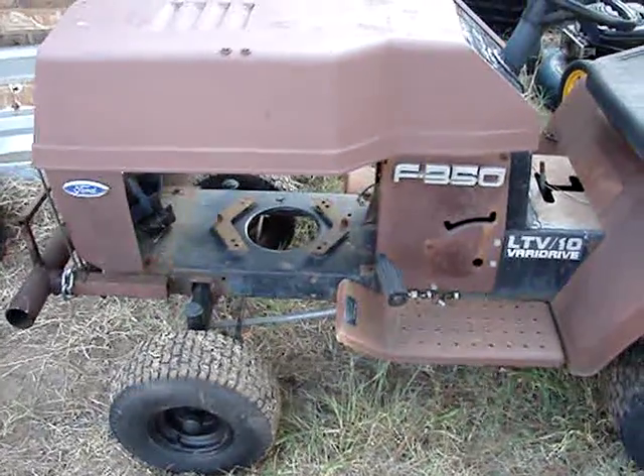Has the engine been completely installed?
No.